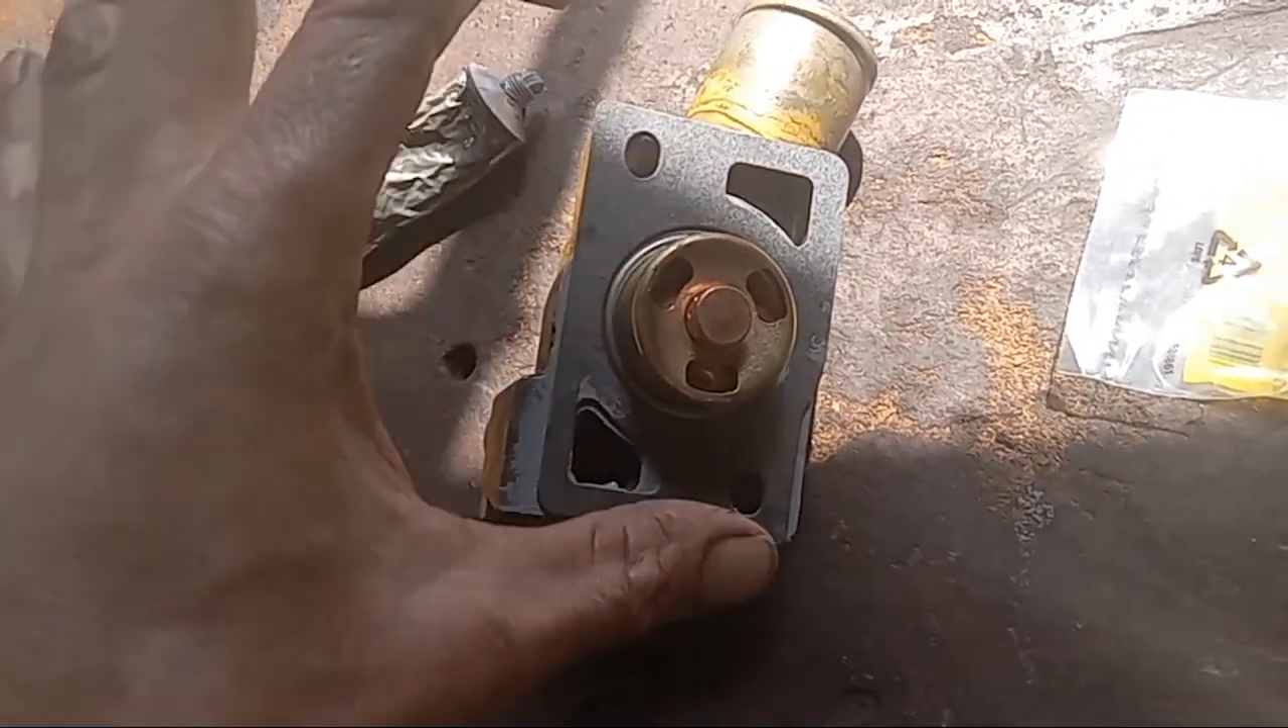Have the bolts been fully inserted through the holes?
No.